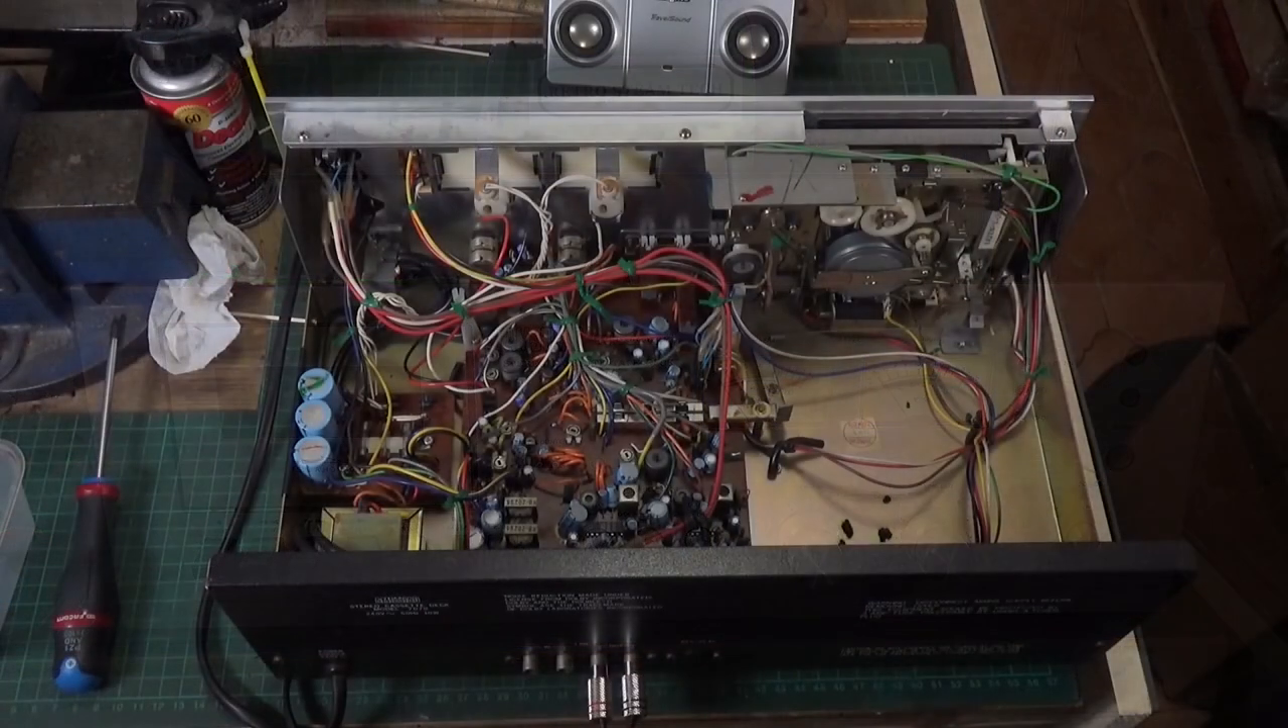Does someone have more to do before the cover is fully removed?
No.